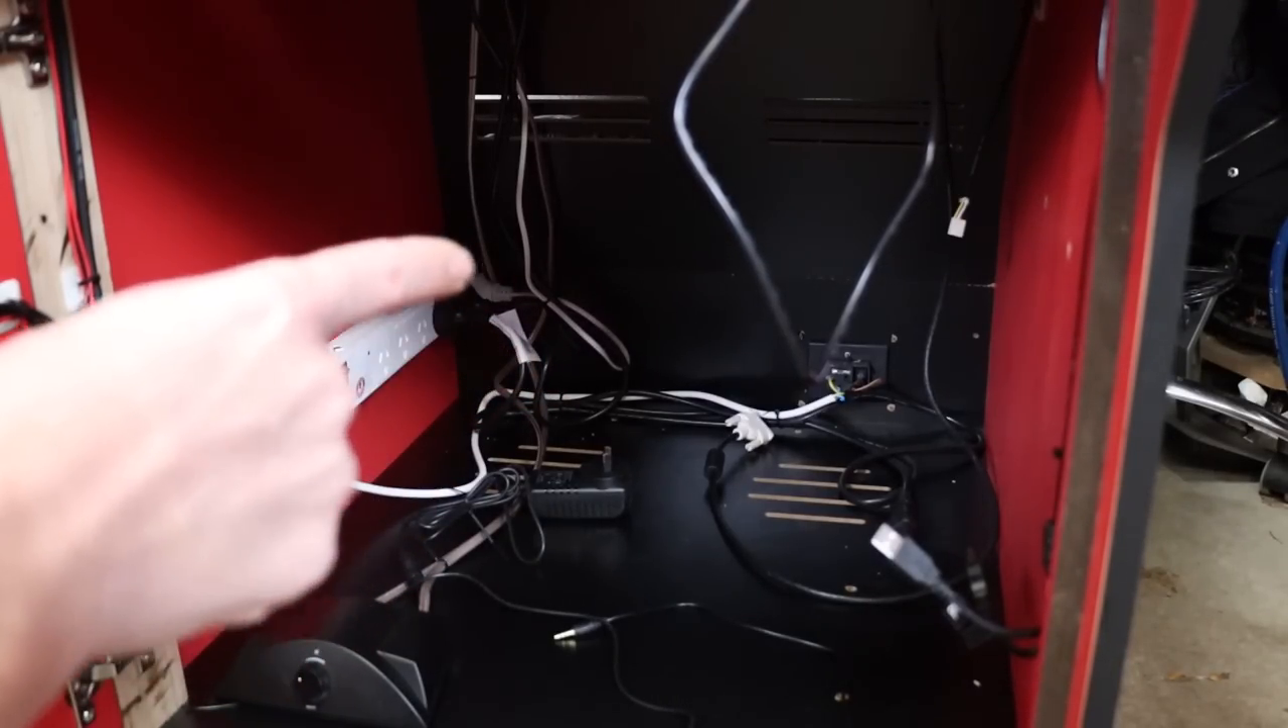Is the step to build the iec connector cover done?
No.